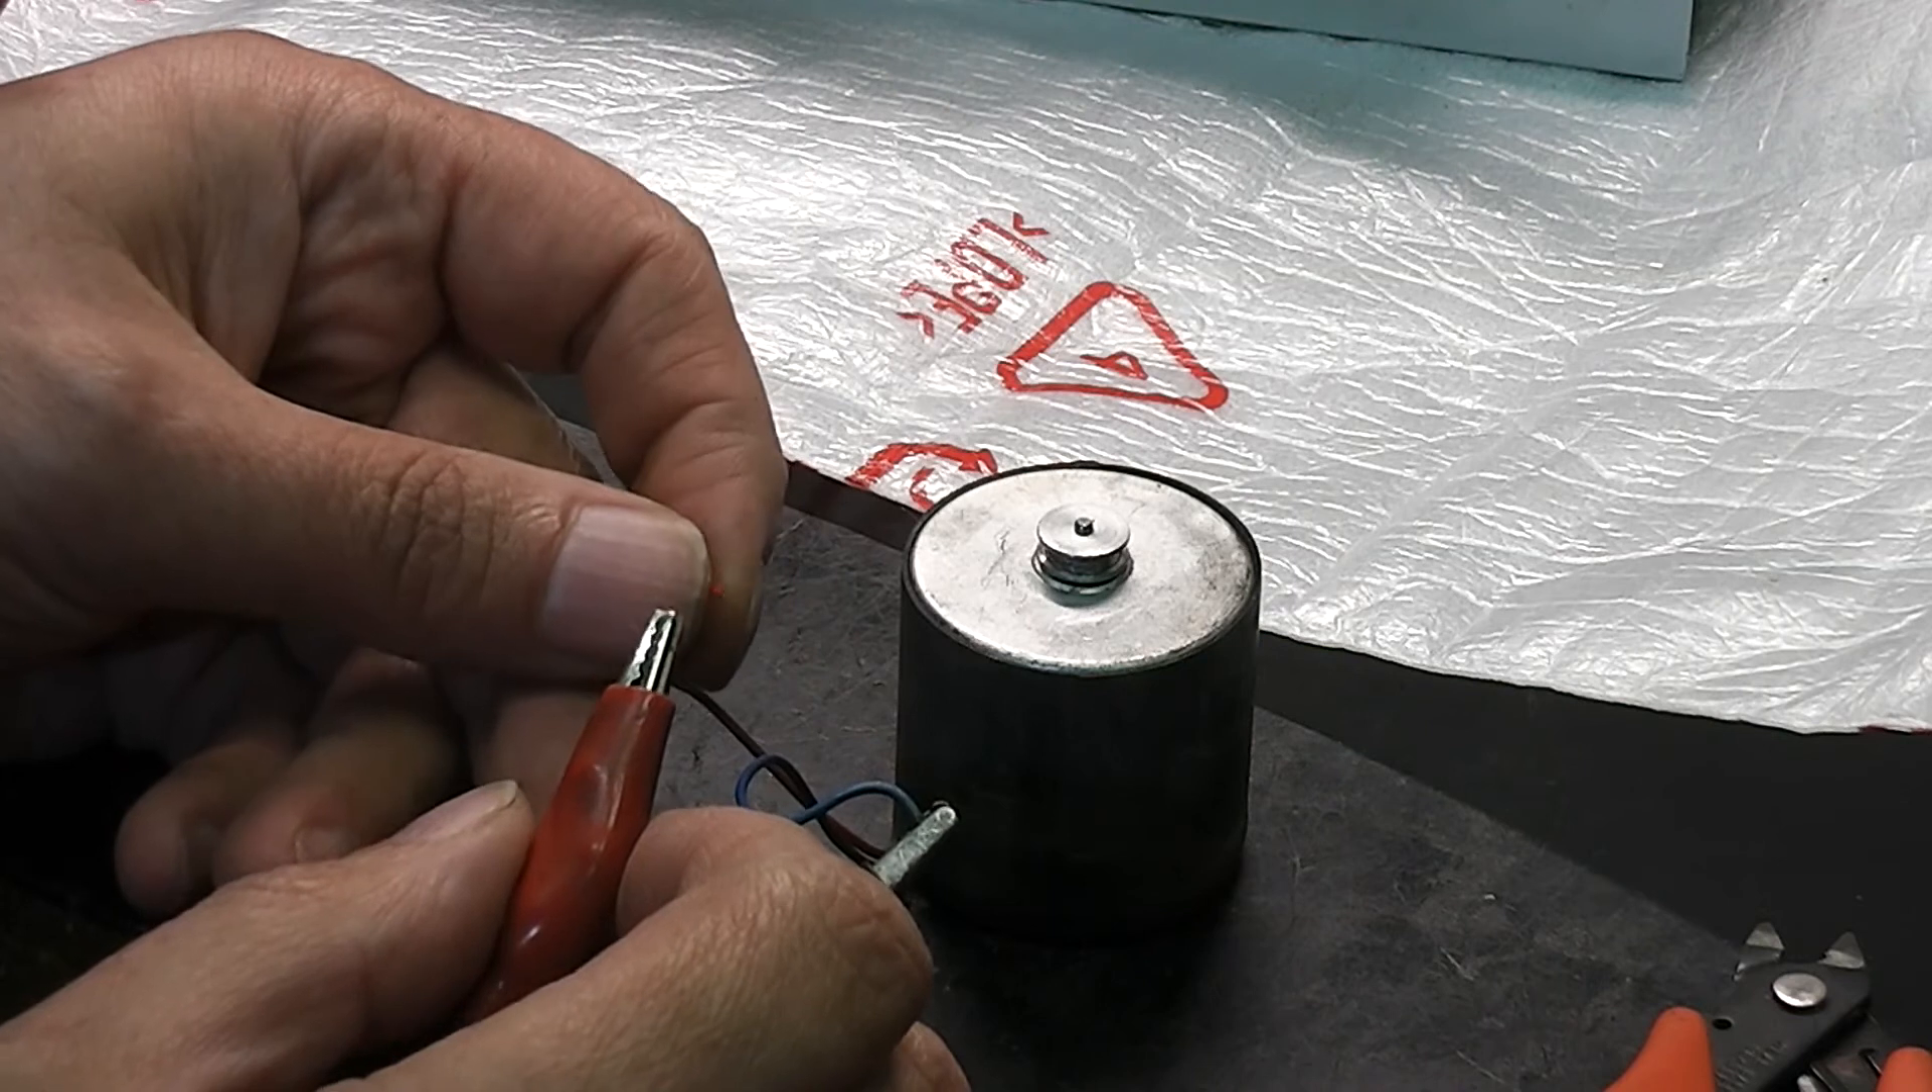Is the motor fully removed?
Yes.